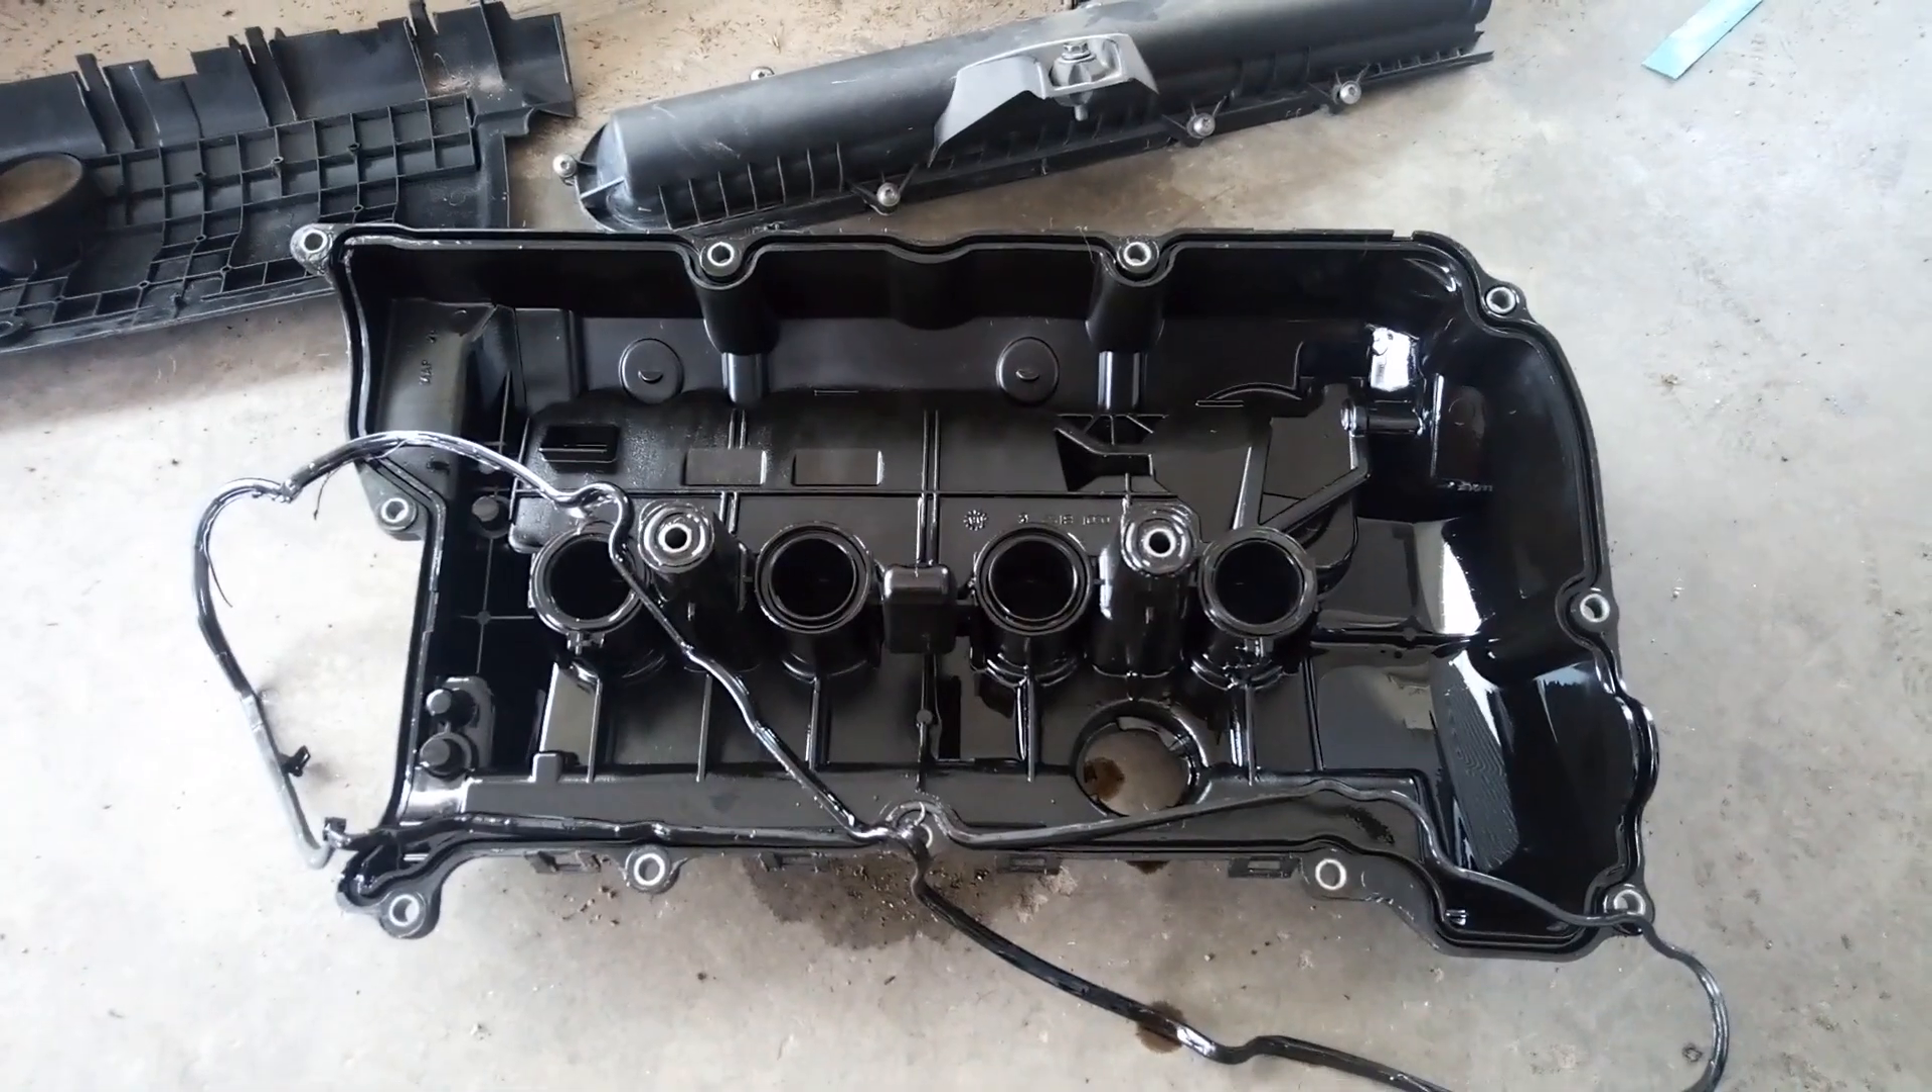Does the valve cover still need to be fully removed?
No.